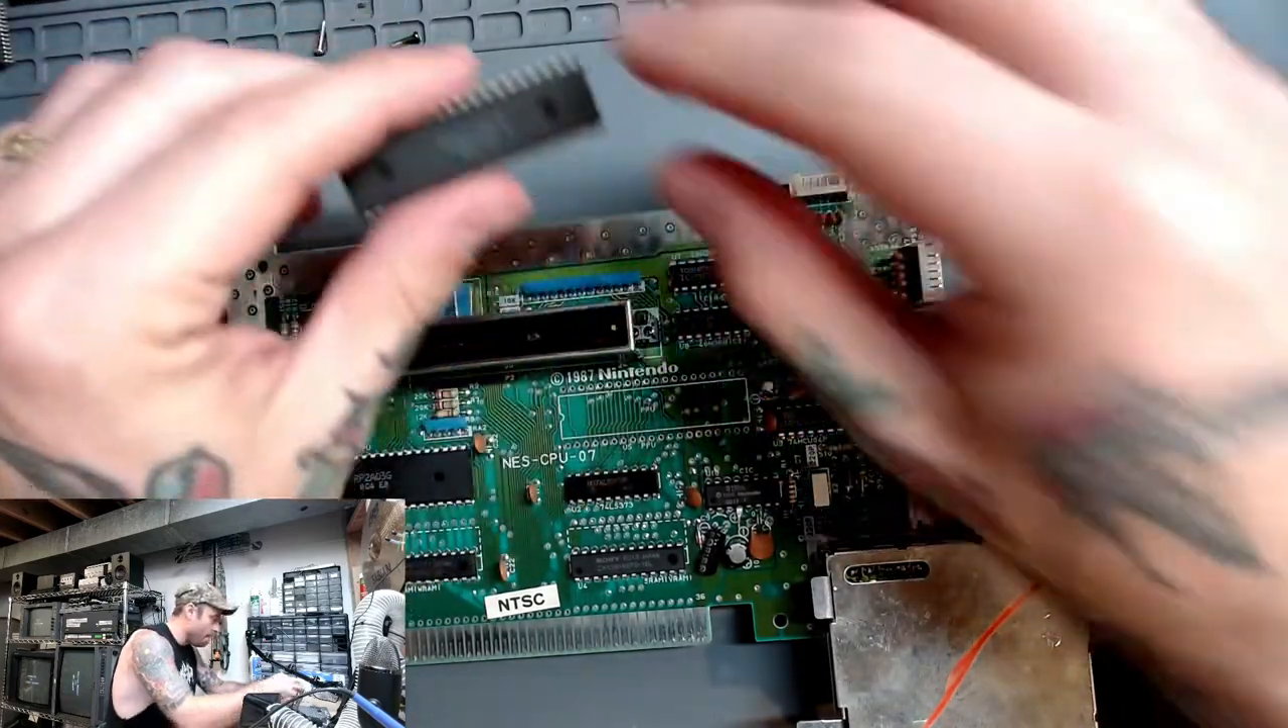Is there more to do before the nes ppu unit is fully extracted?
No.